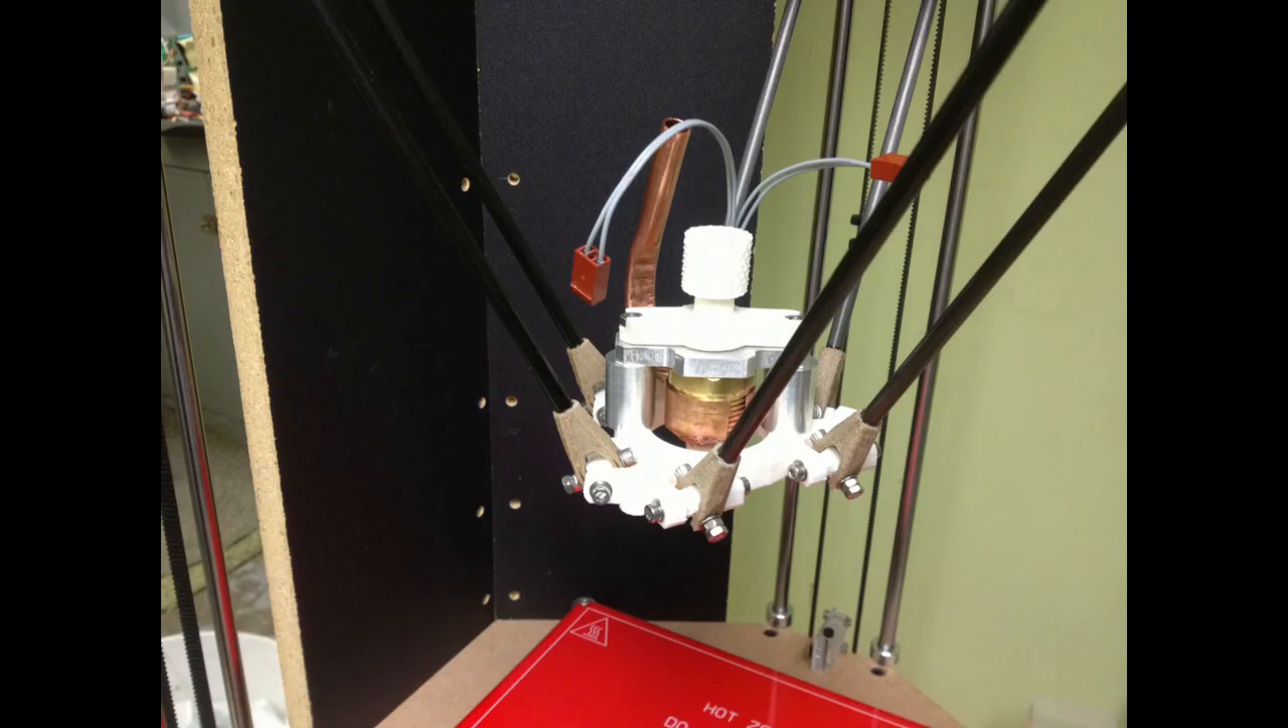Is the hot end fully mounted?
Yes.